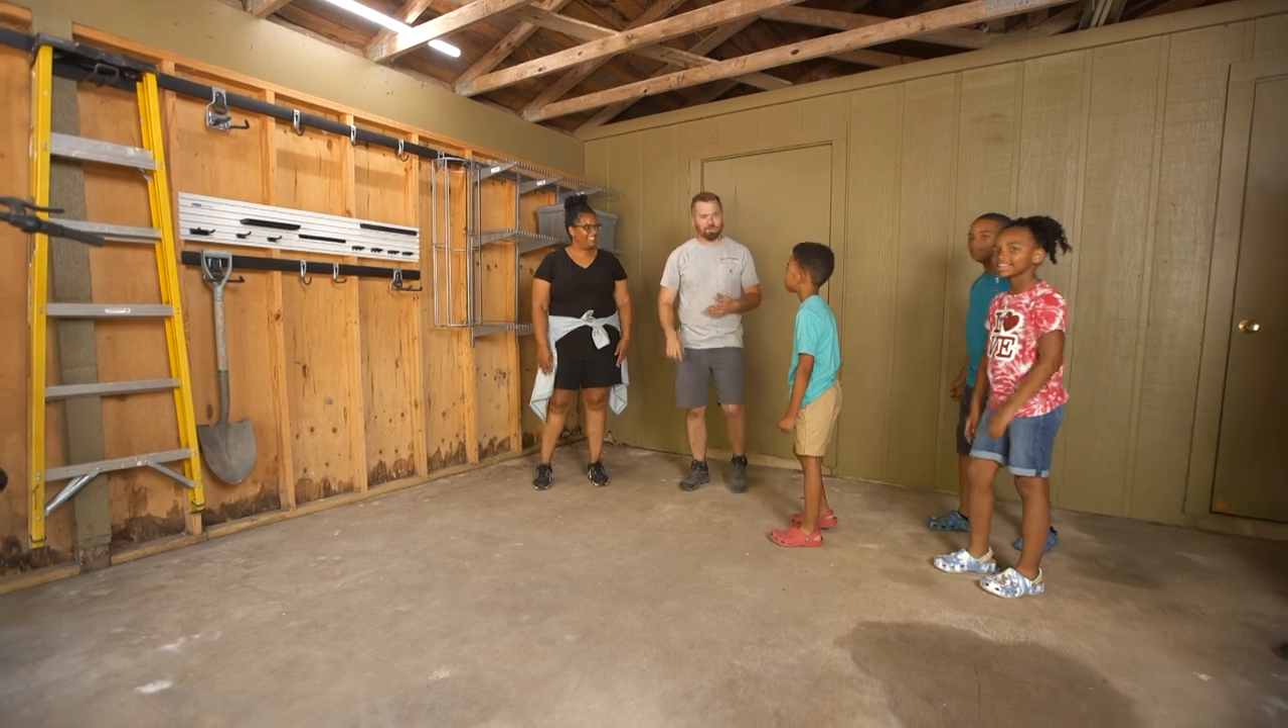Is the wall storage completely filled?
No.